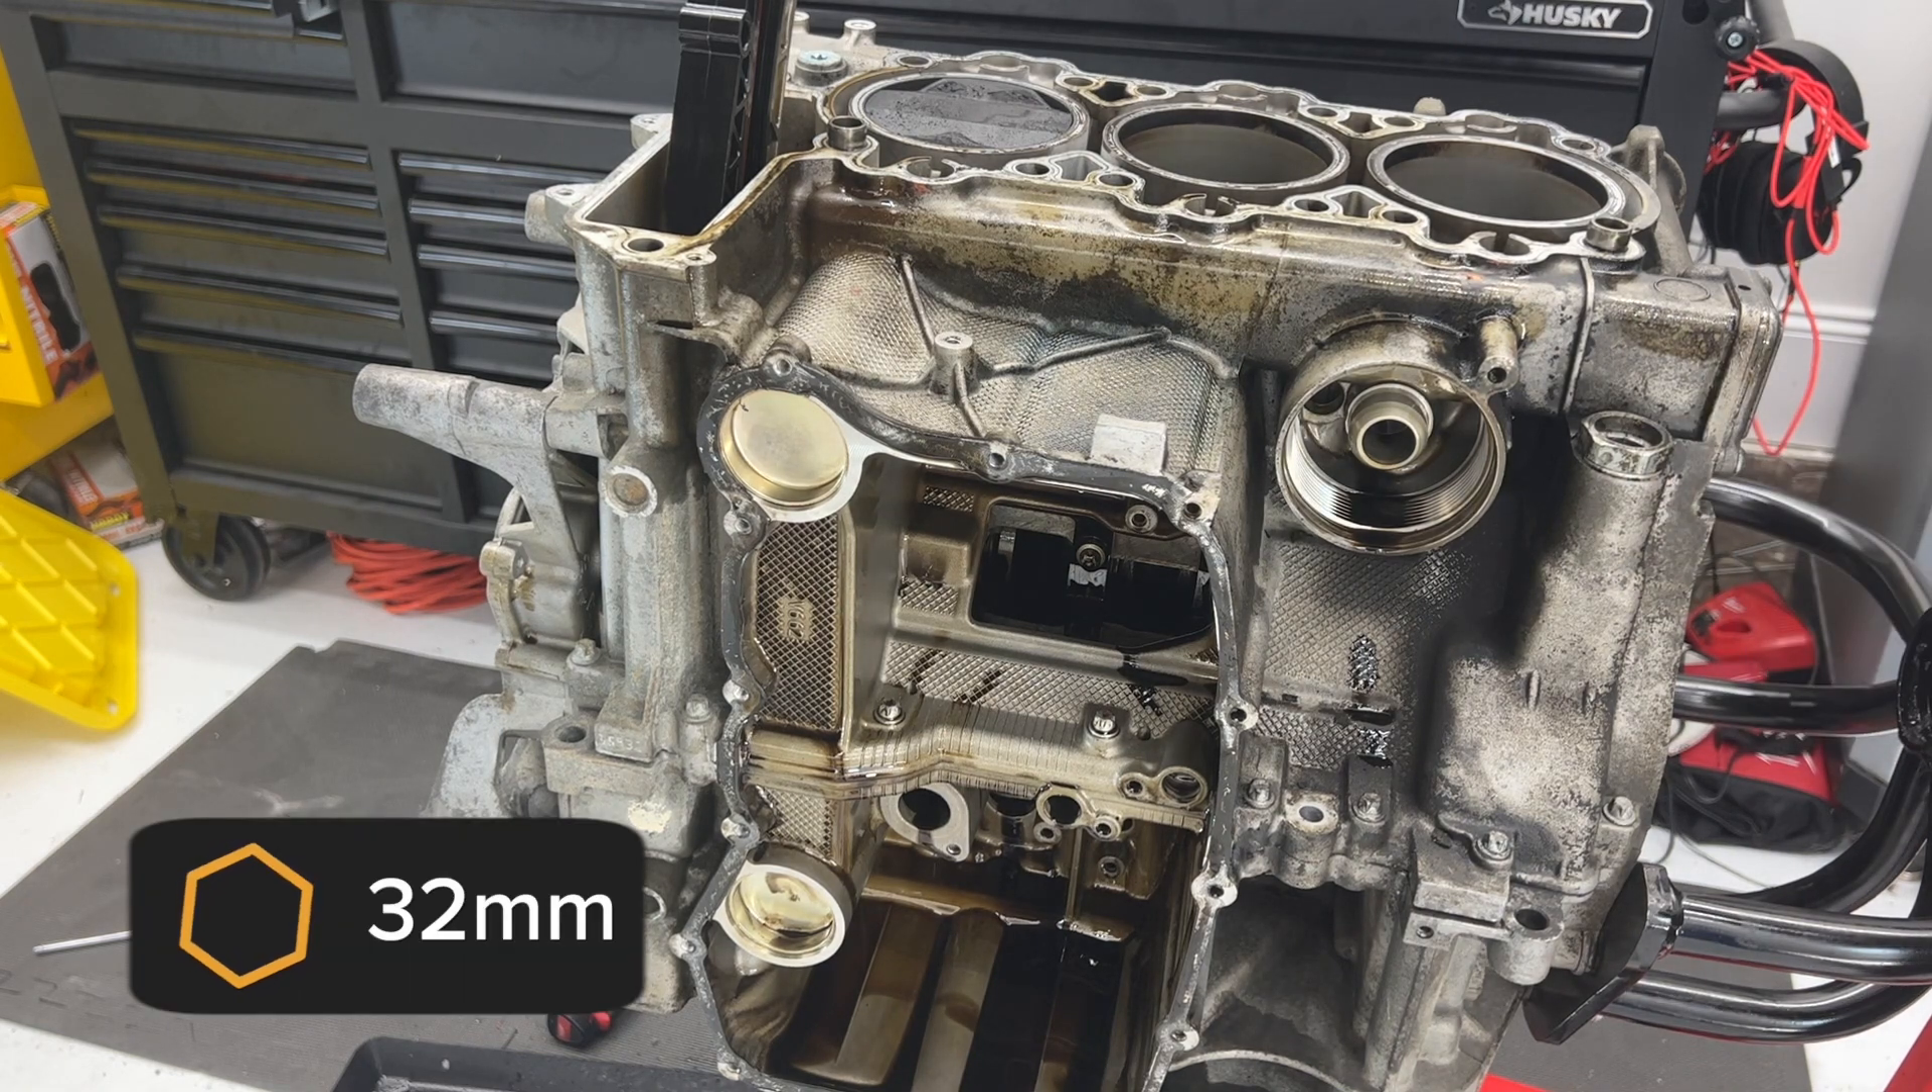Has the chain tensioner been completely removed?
No.